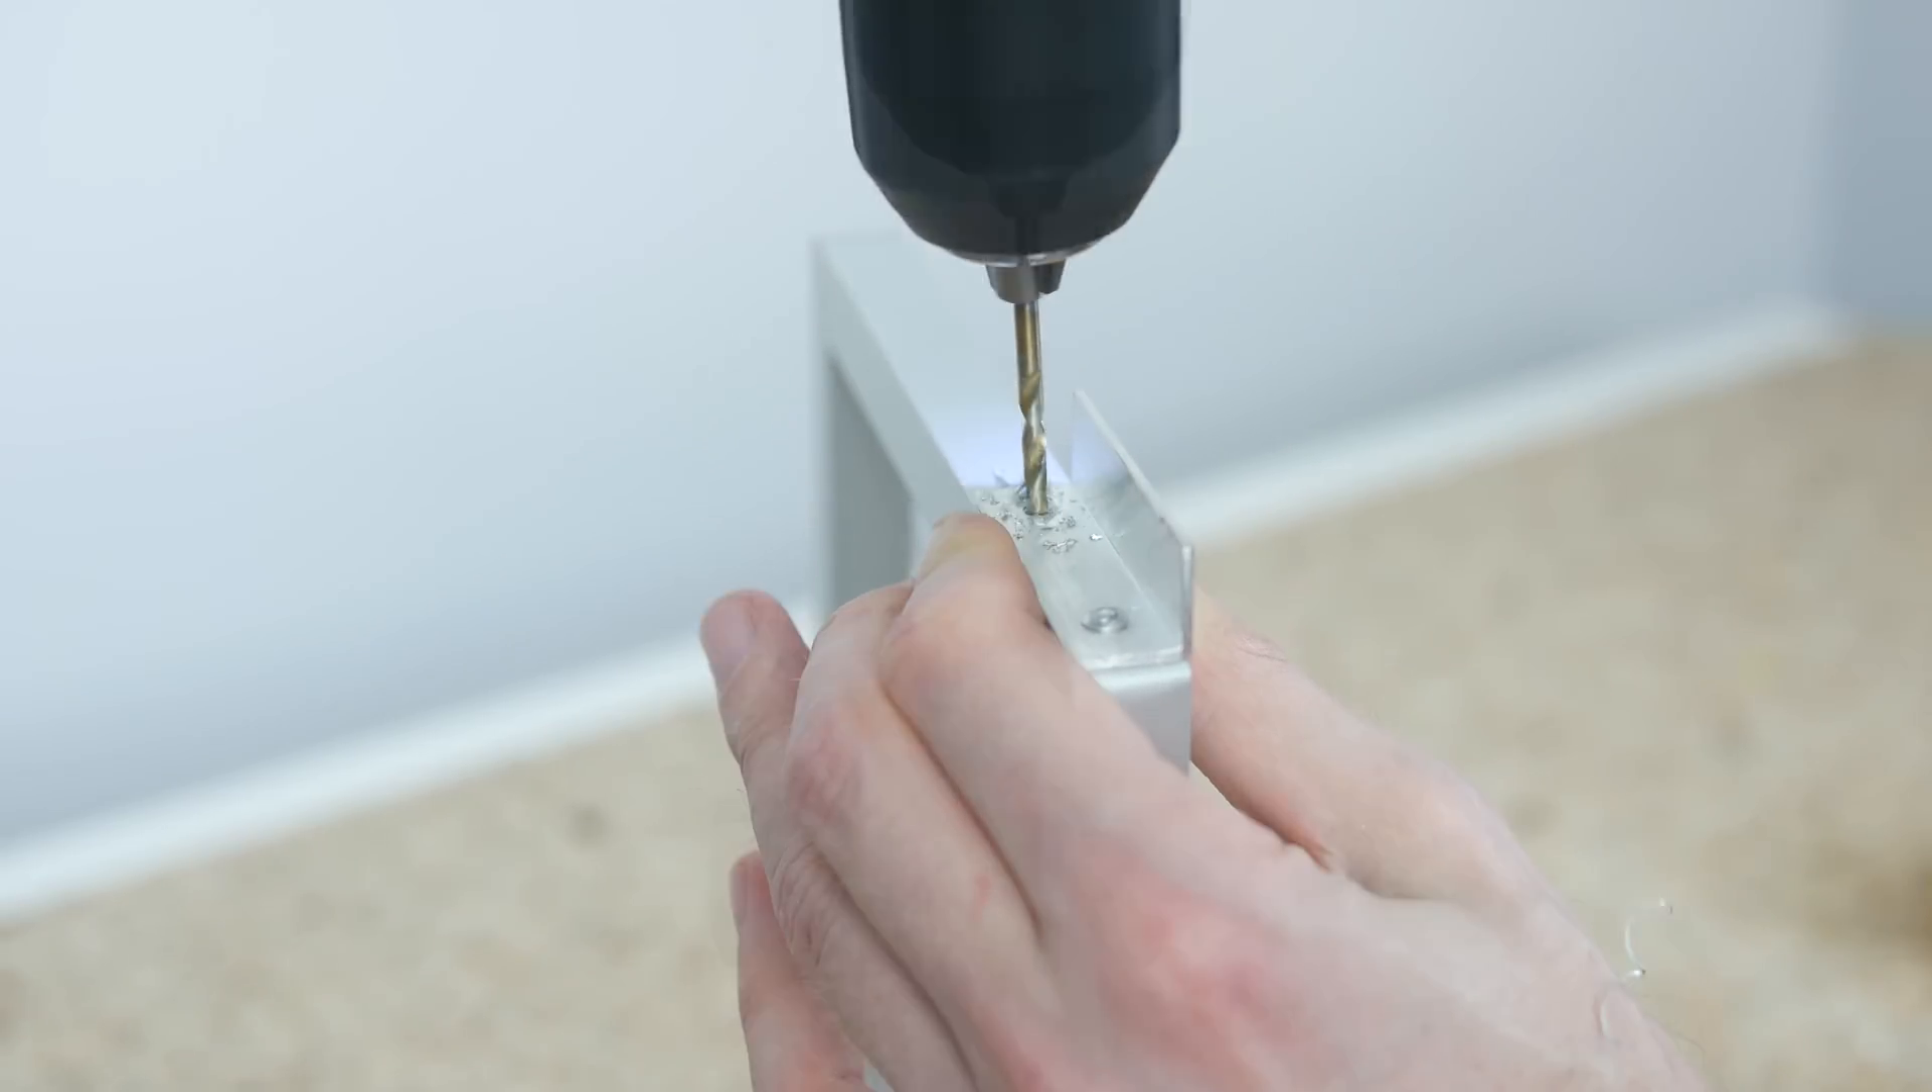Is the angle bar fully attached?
No.